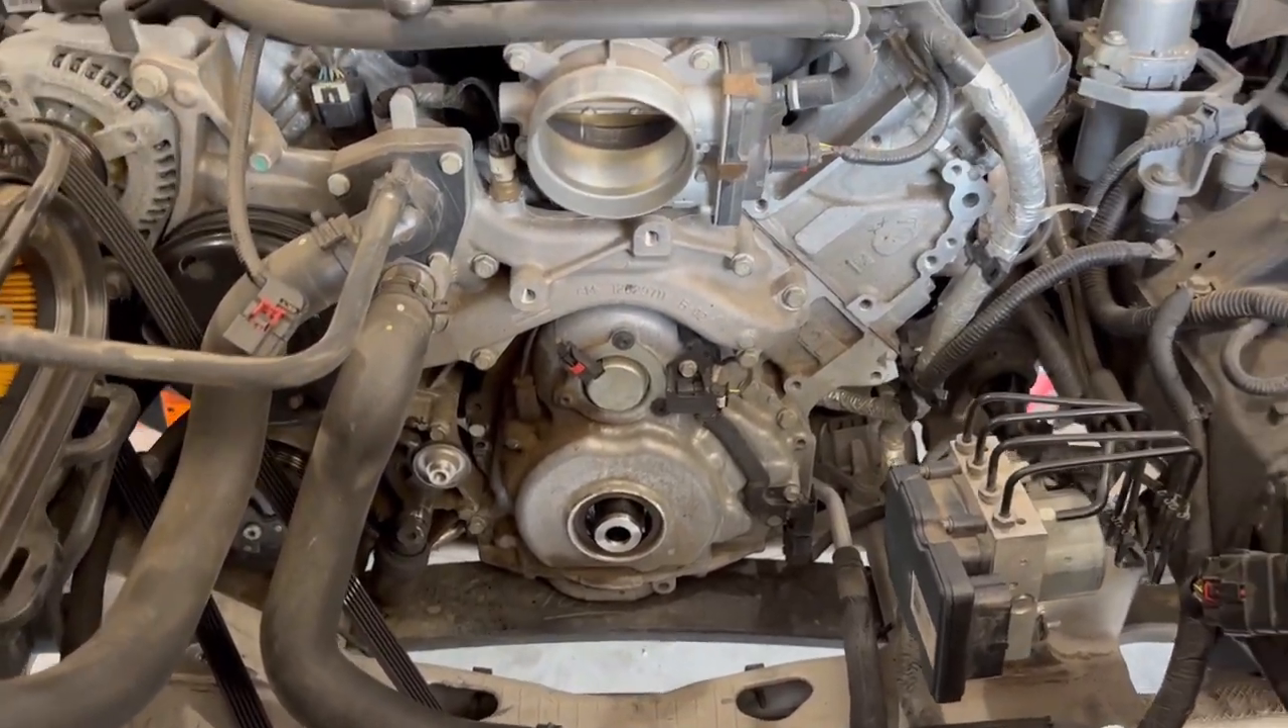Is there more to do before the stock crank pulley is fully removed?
No.